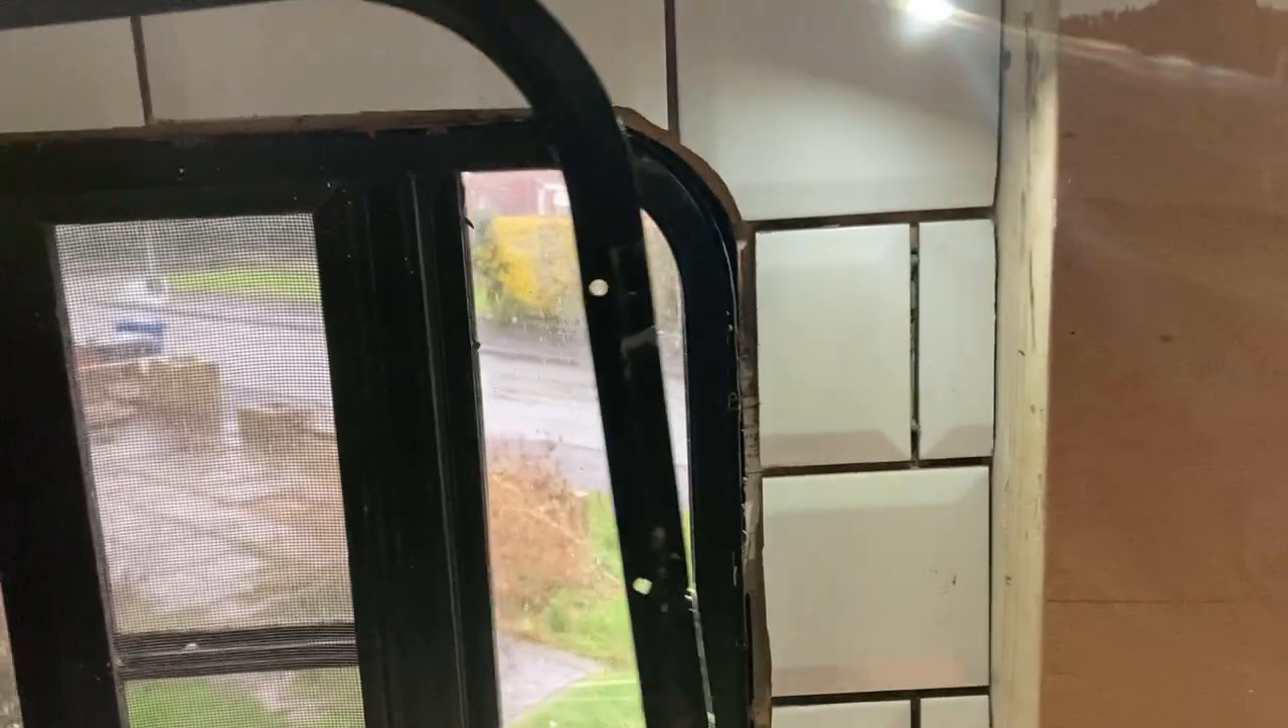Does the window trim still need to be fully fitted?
Yes.